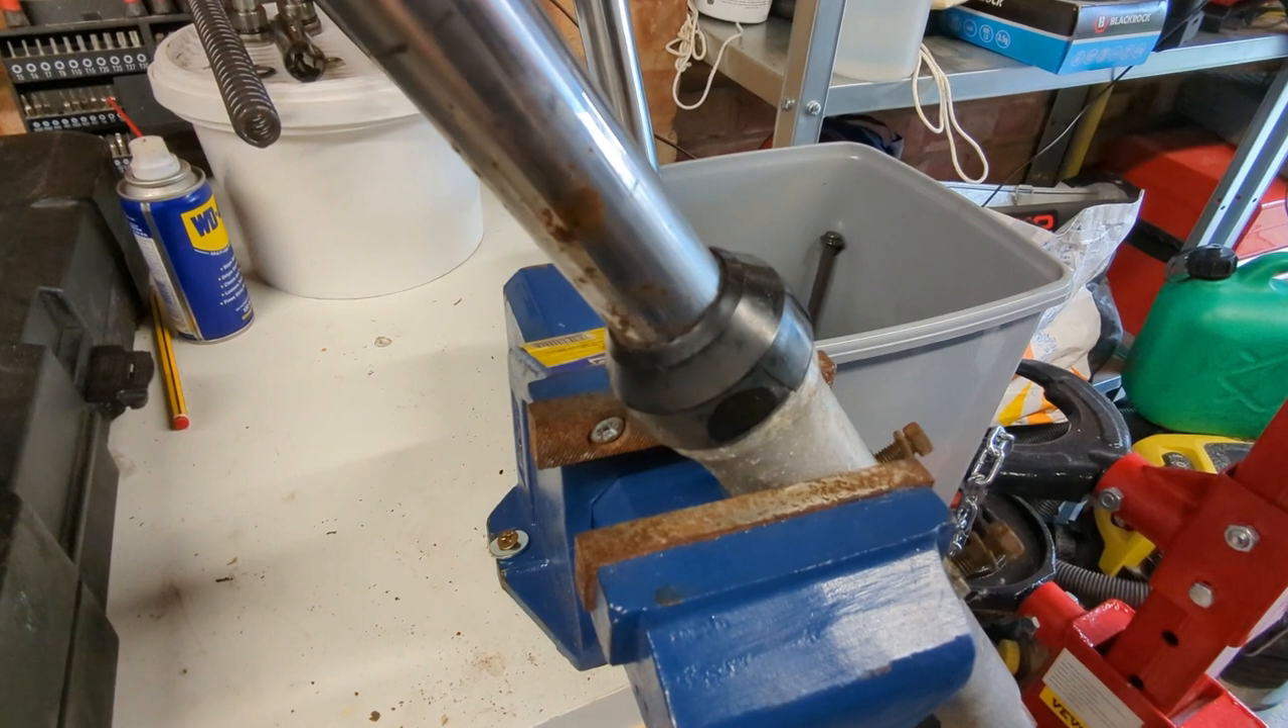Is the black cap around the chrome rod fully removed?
No.